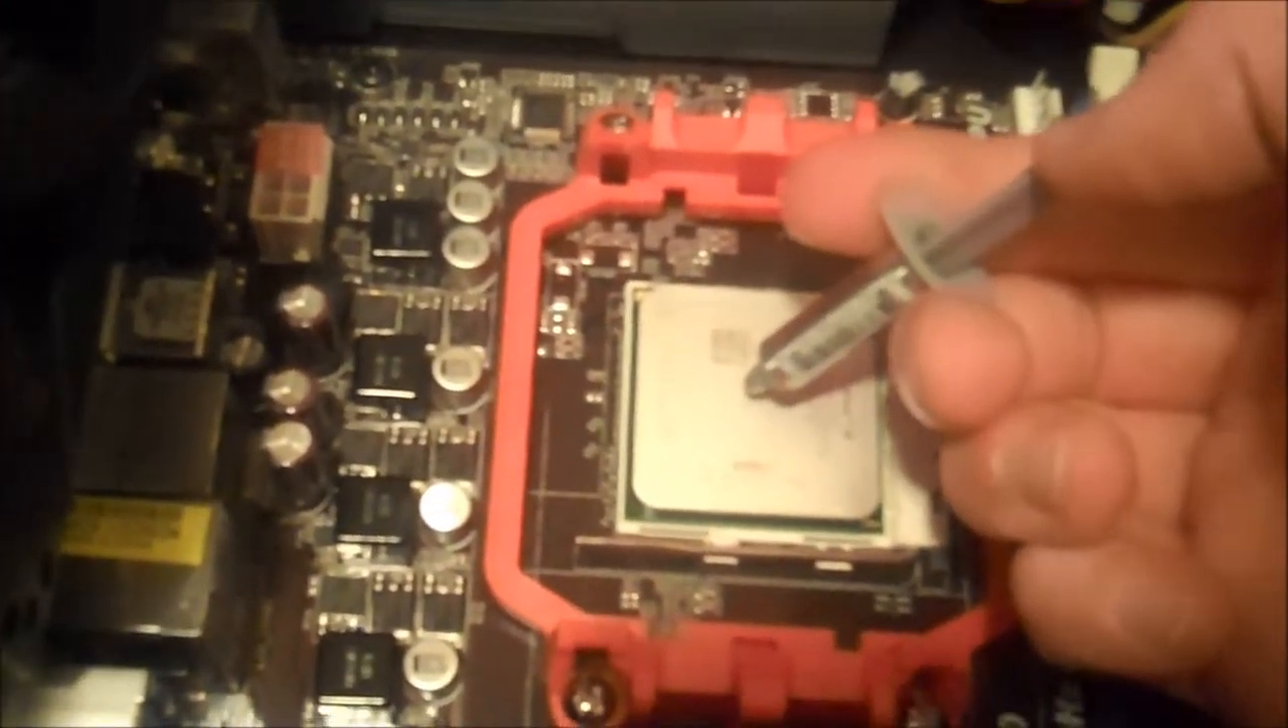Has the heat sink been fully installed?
No.